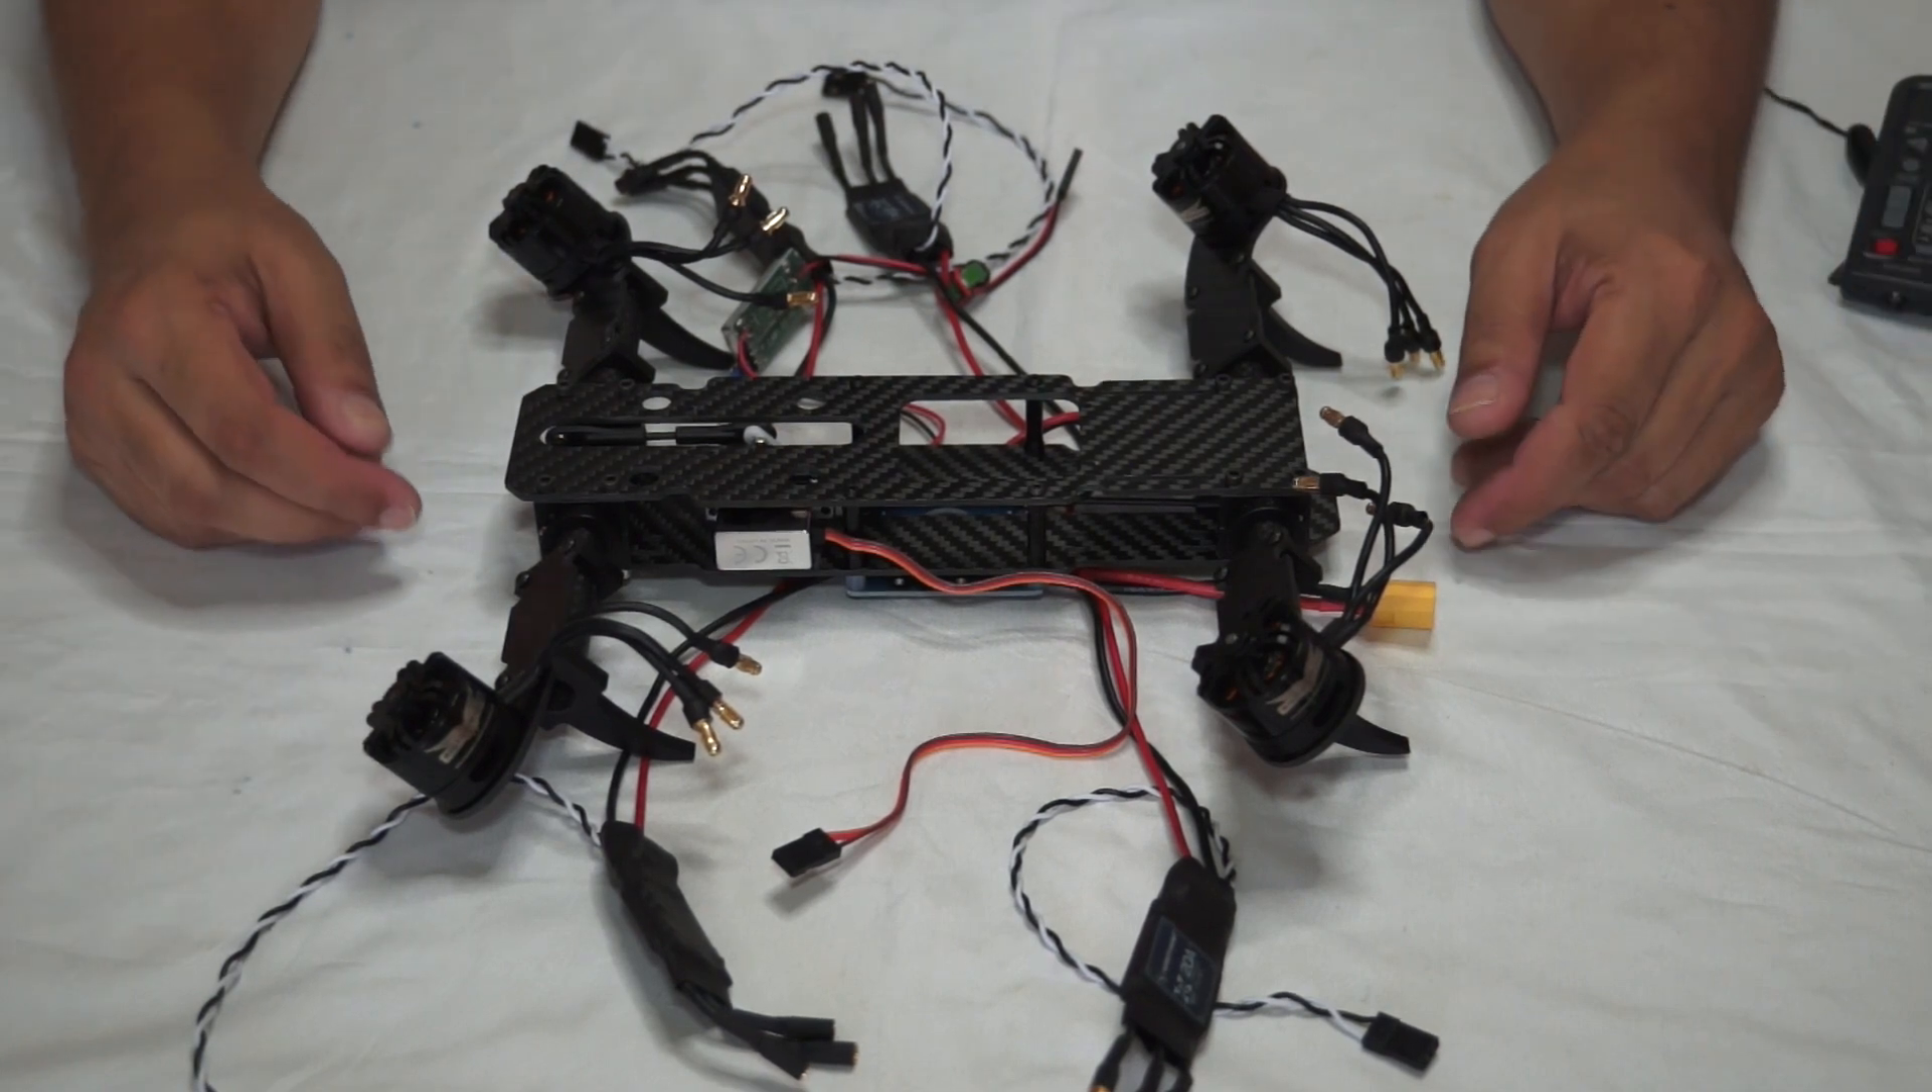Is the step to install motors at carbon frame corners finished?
Yes.